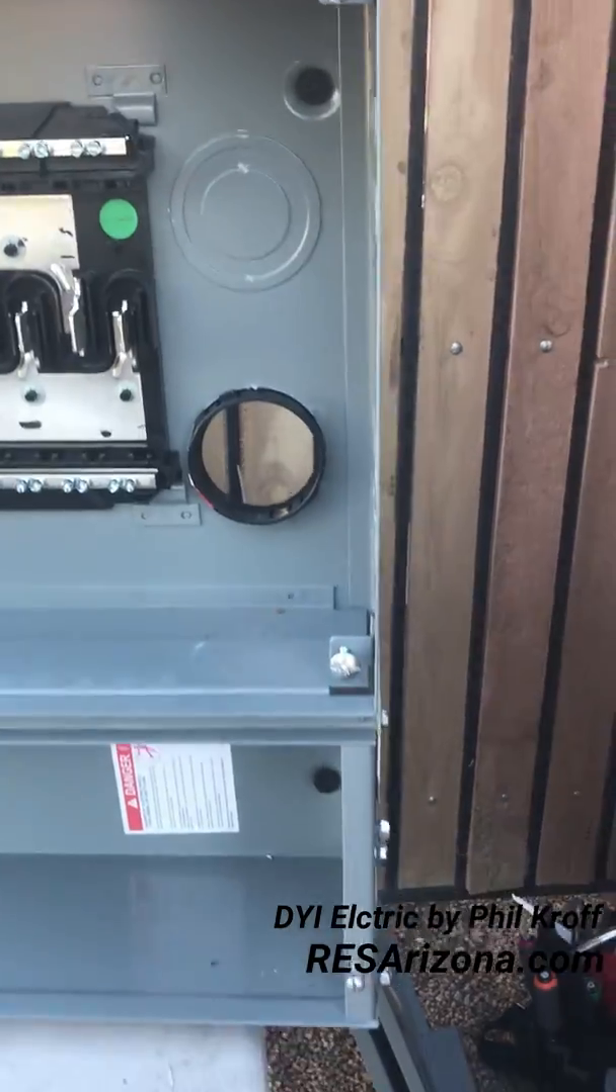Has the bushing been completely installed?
Yes.